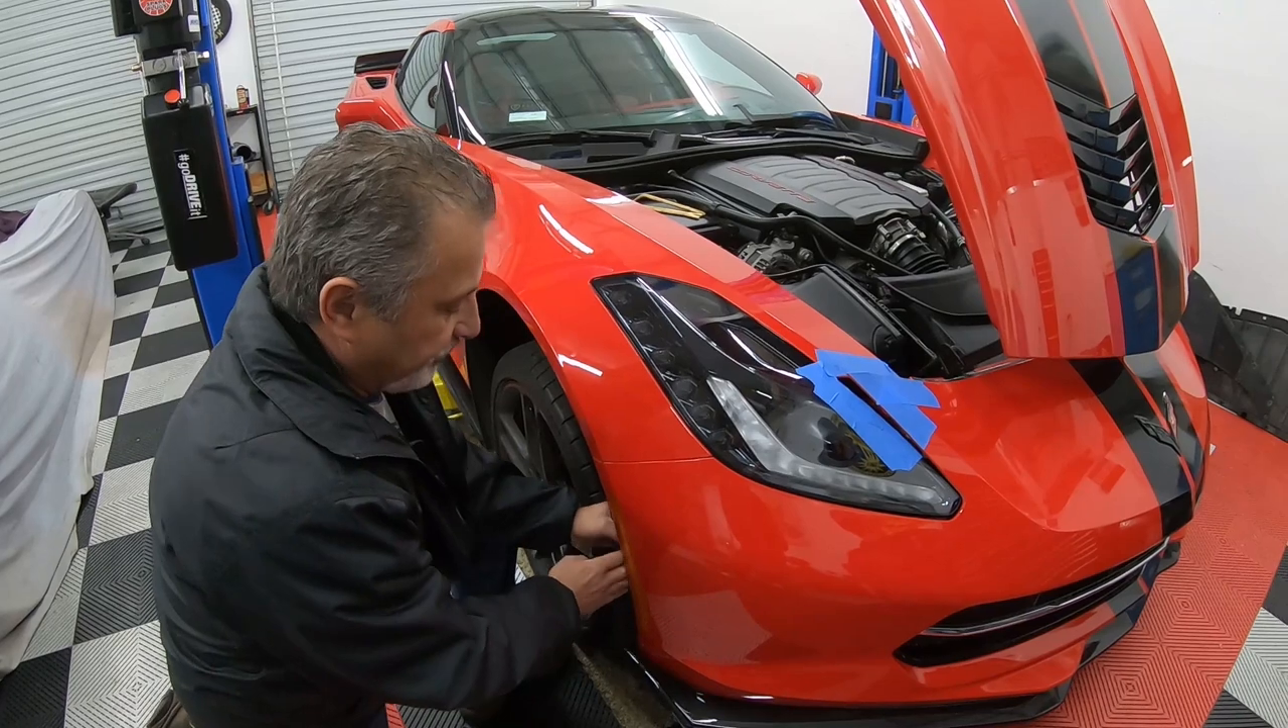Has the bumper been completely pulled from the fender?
No.